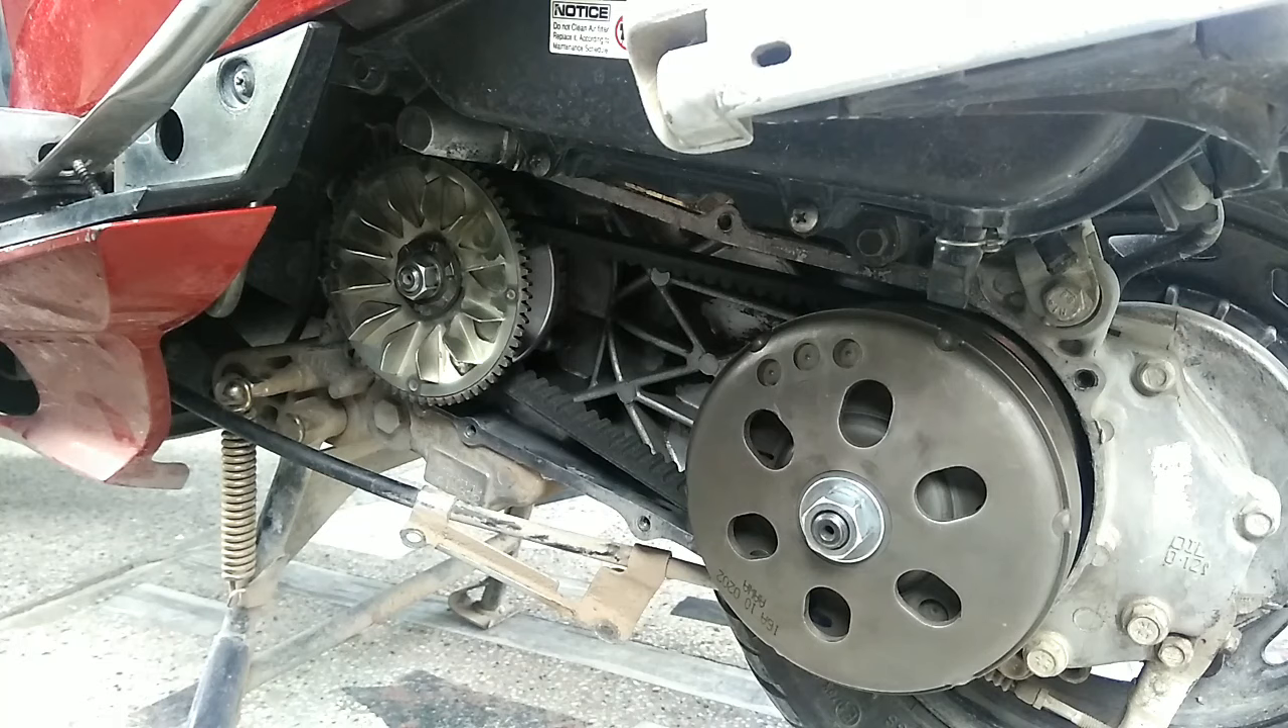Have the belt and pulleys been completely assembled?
Yes.